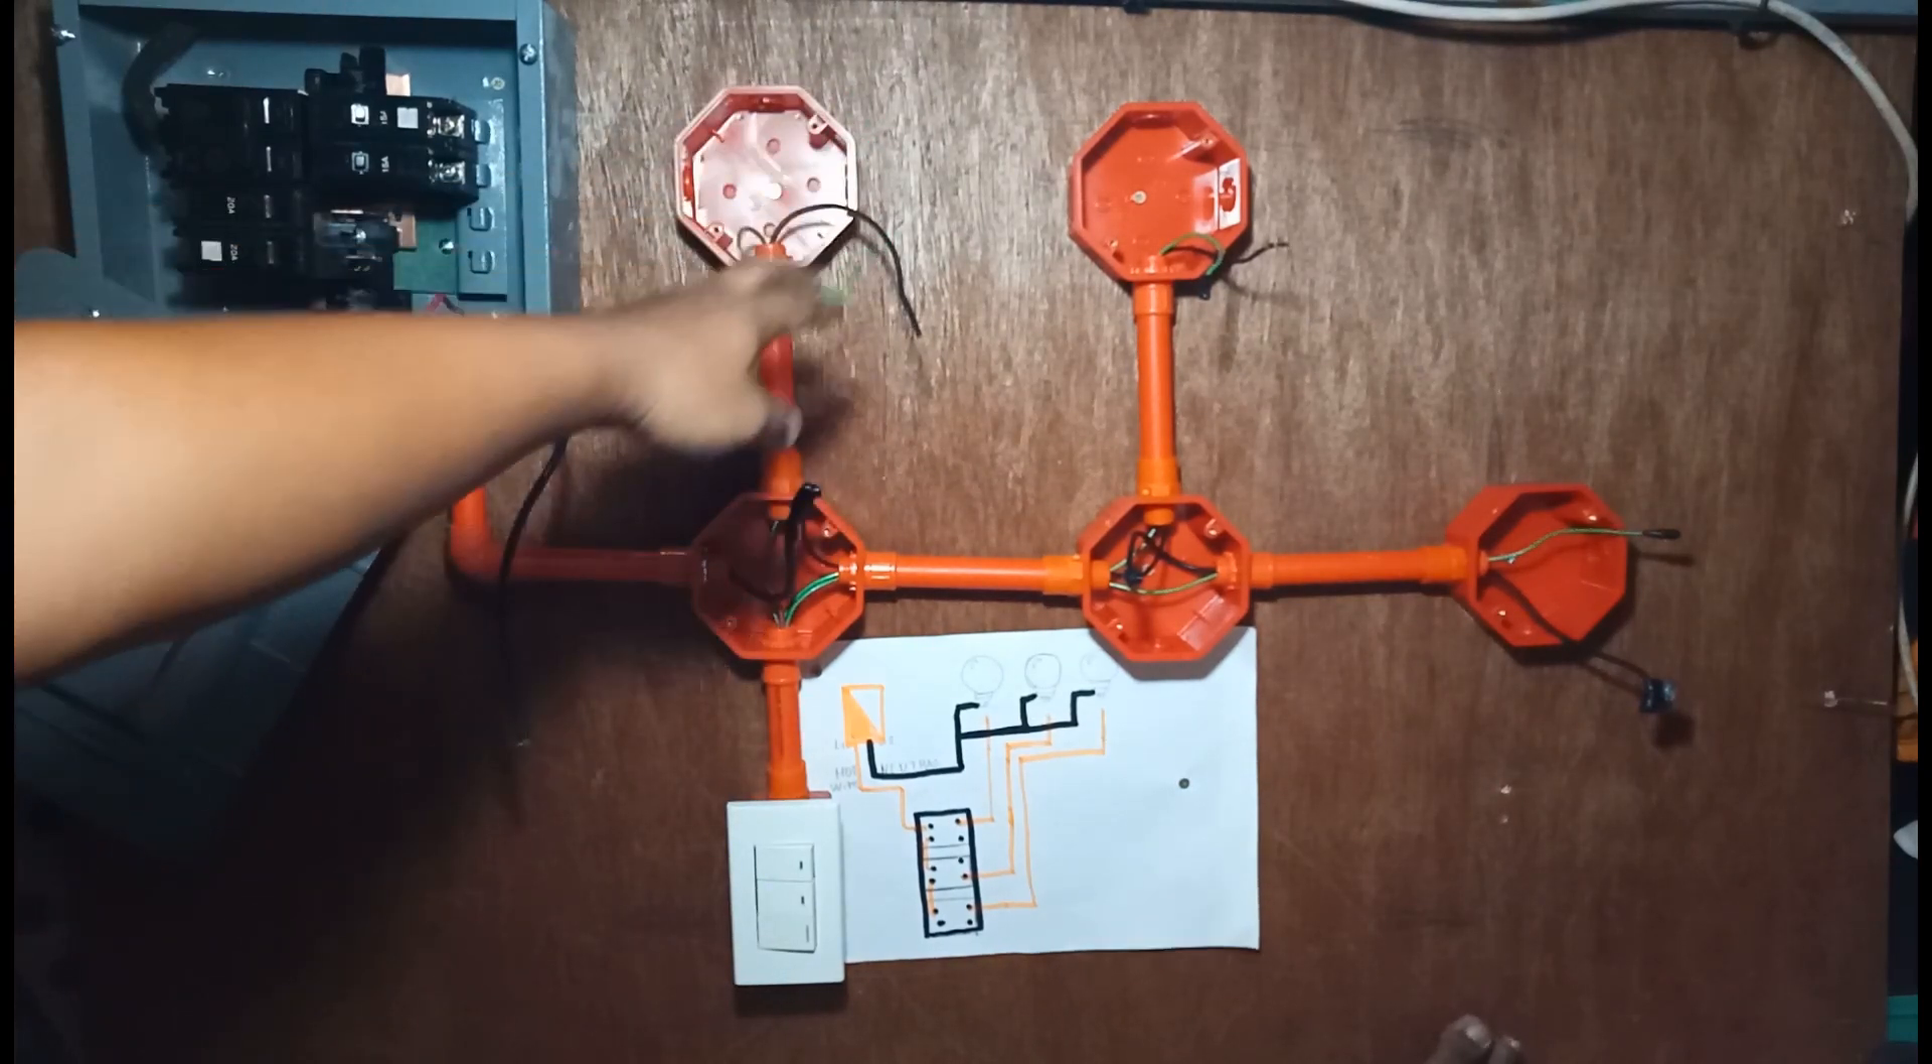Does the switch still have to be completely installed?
No.